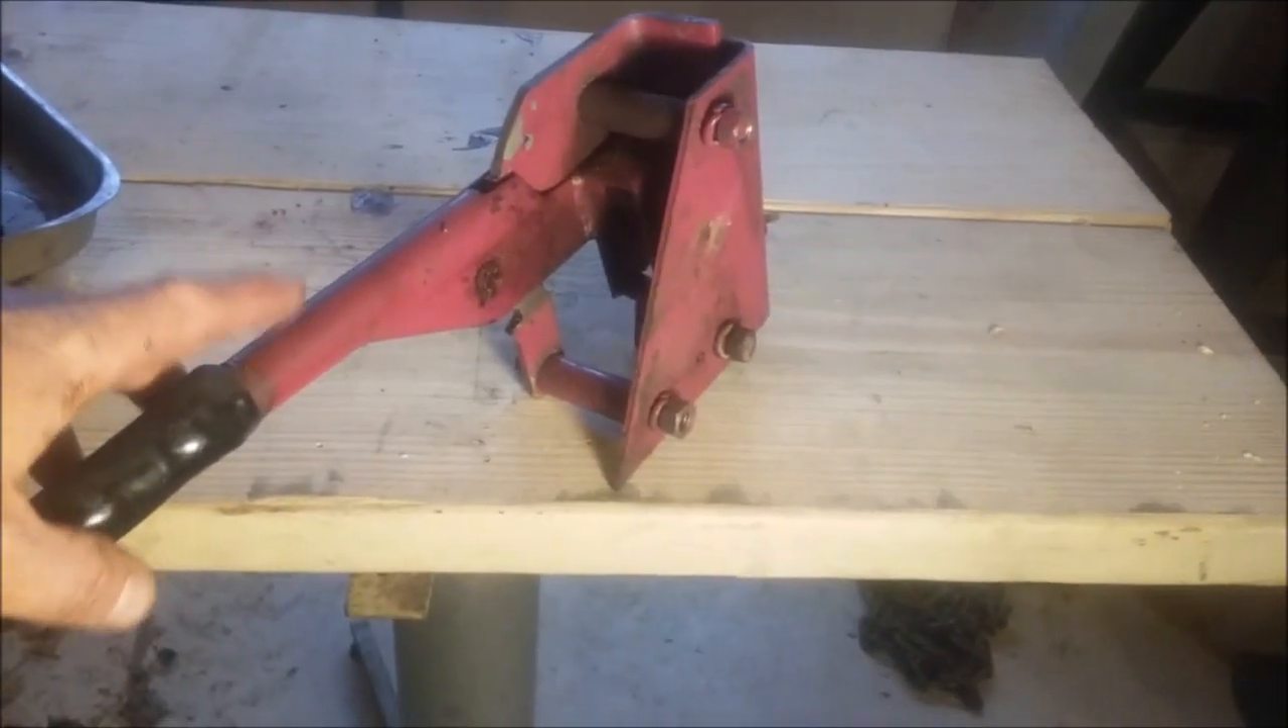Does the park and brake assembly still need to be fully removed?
No.